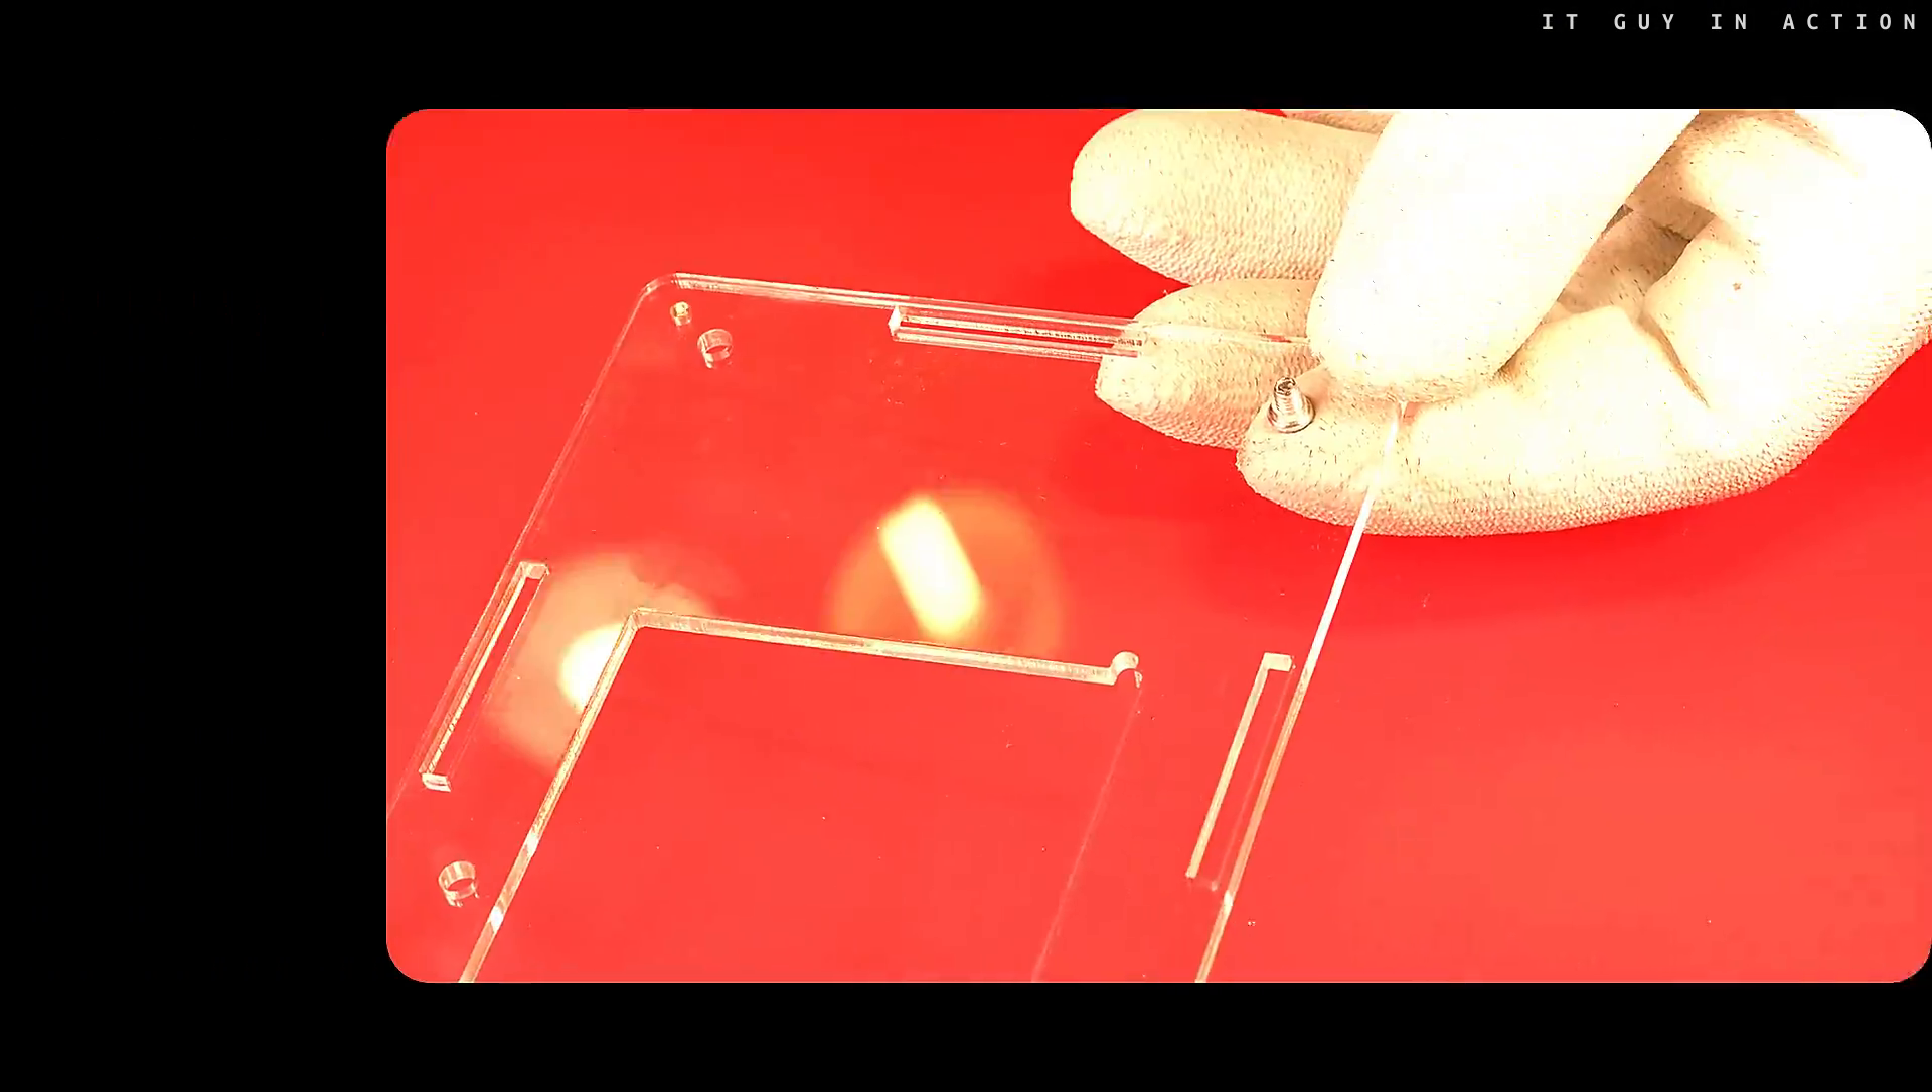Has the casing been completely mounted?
No.